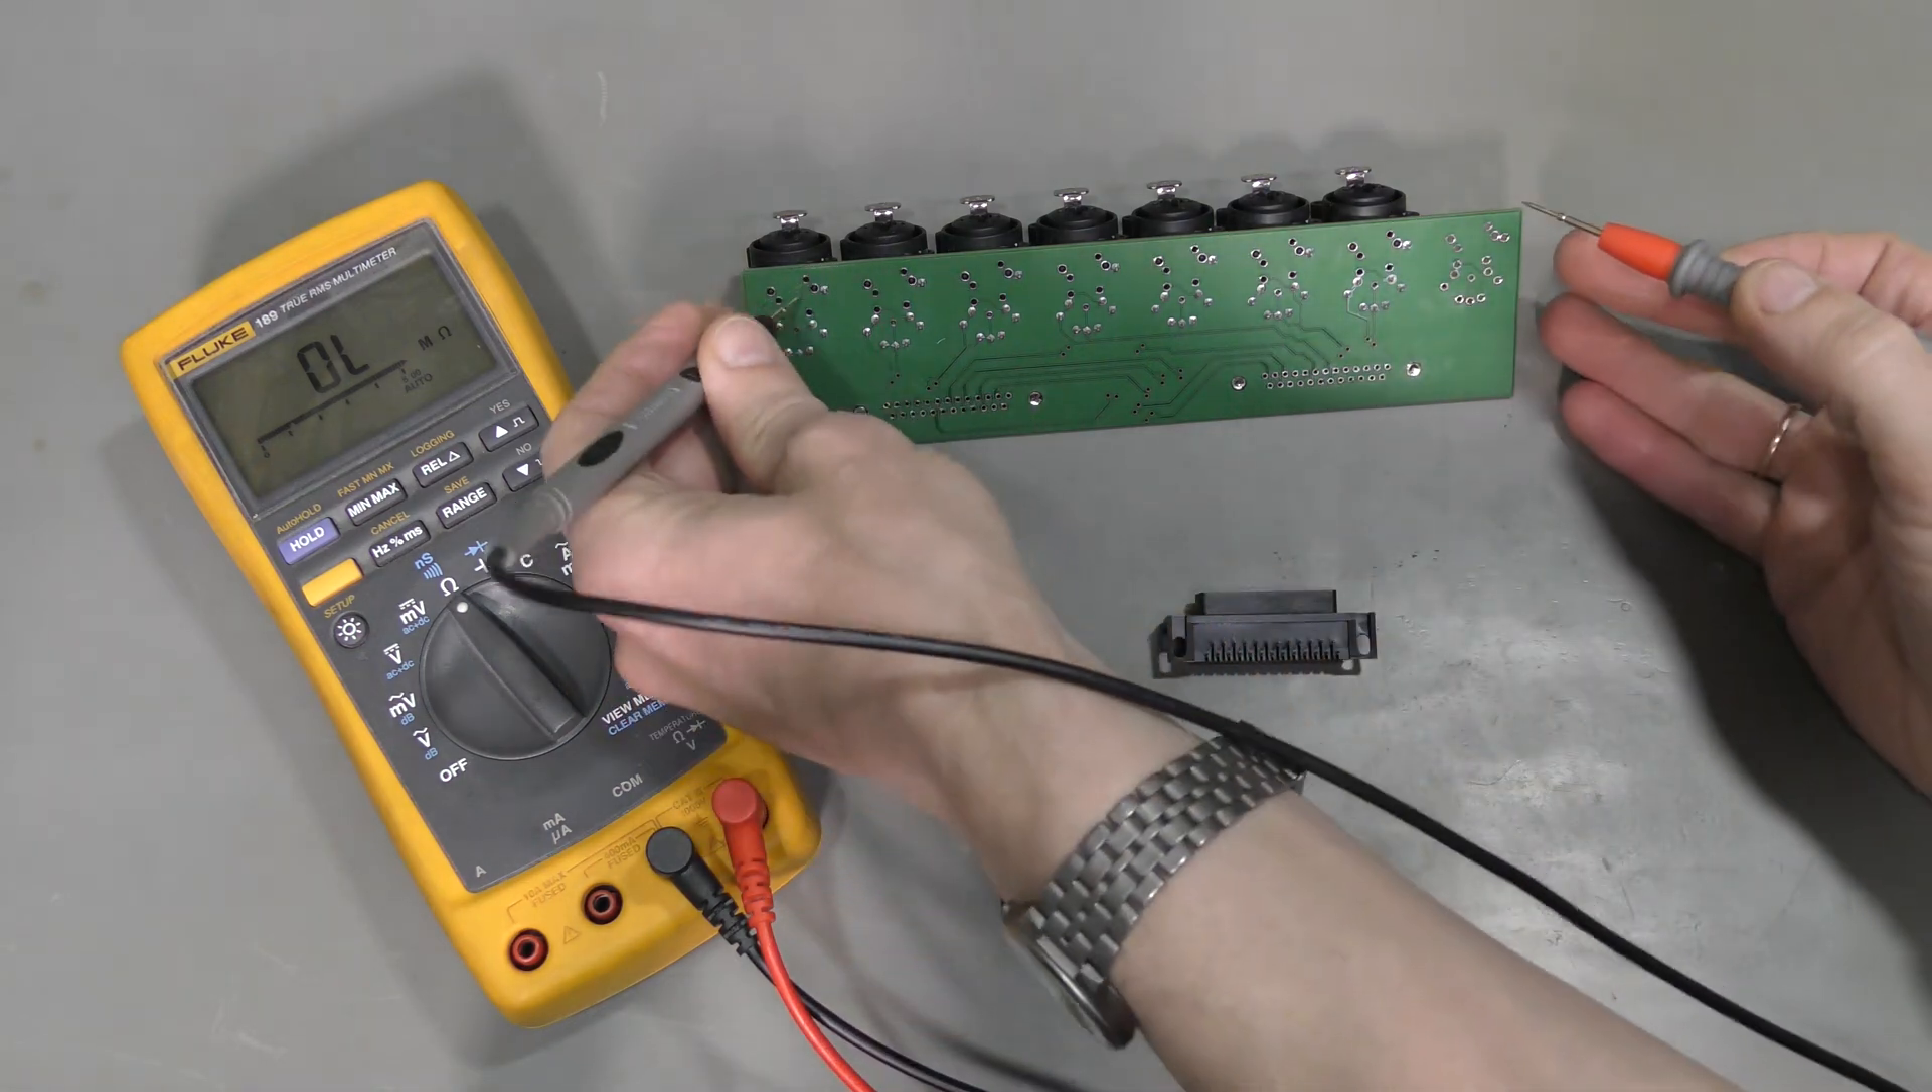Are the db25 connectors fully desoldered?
Yes.